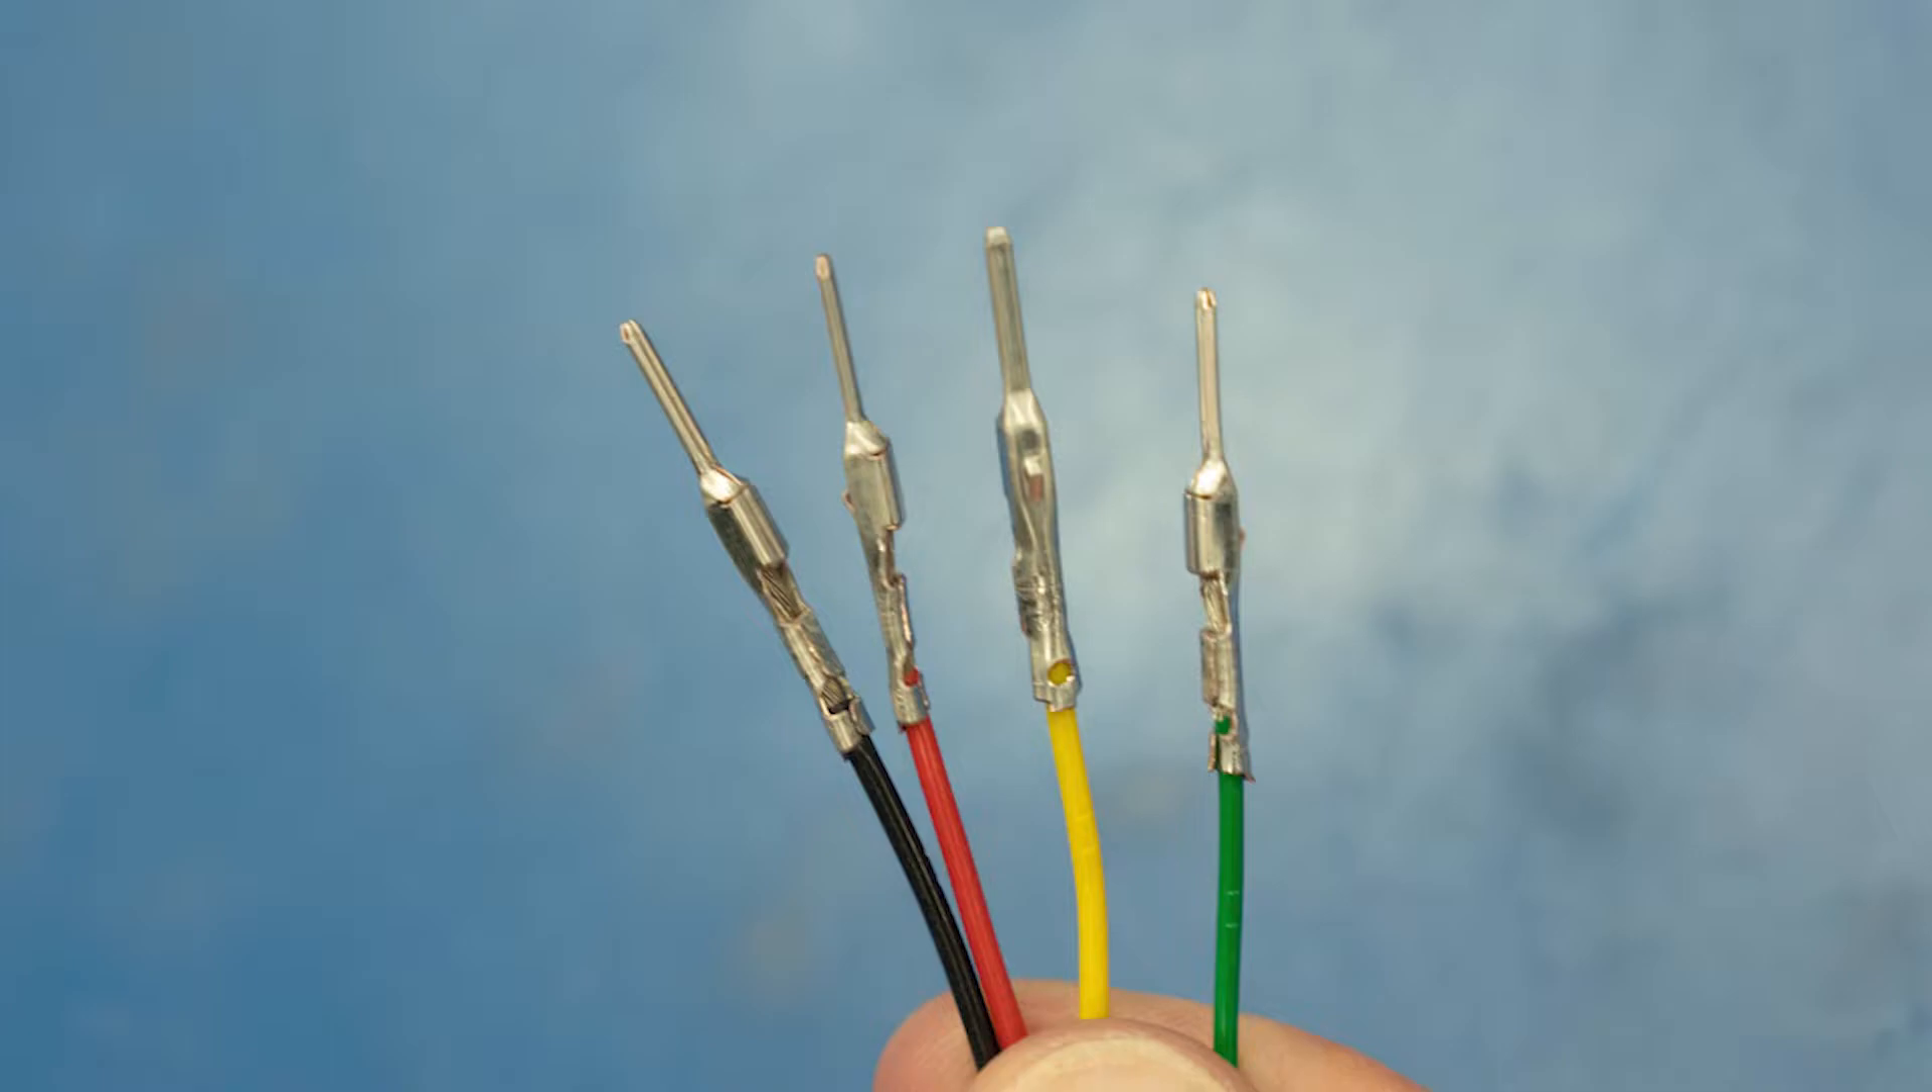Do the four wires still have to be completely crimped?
No.